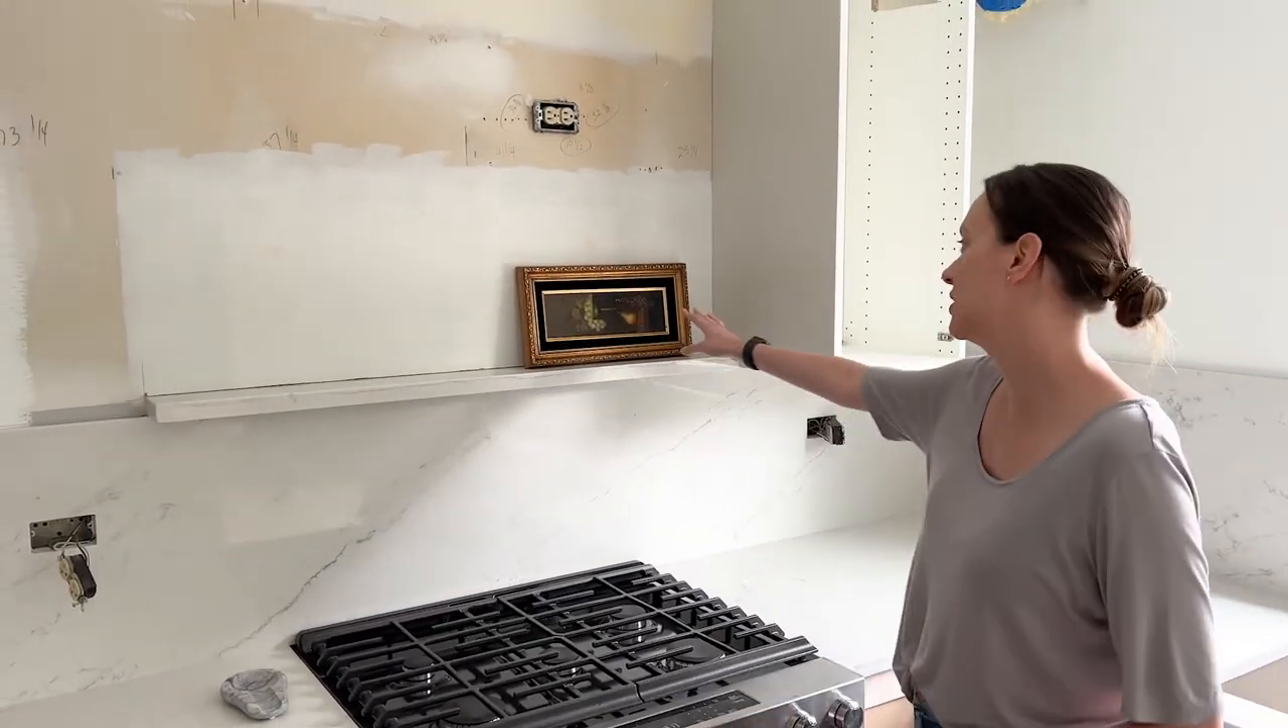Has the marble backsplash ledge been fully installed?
Yes.